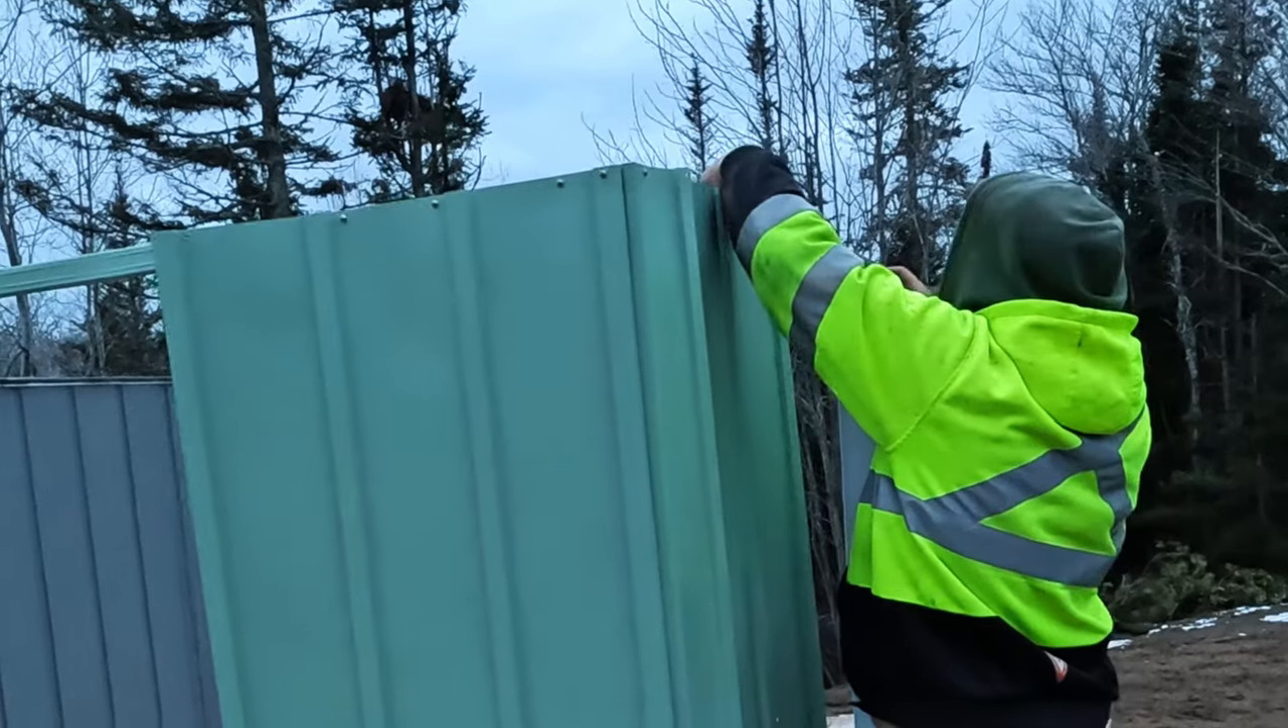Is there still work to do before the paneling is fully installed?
Yes.